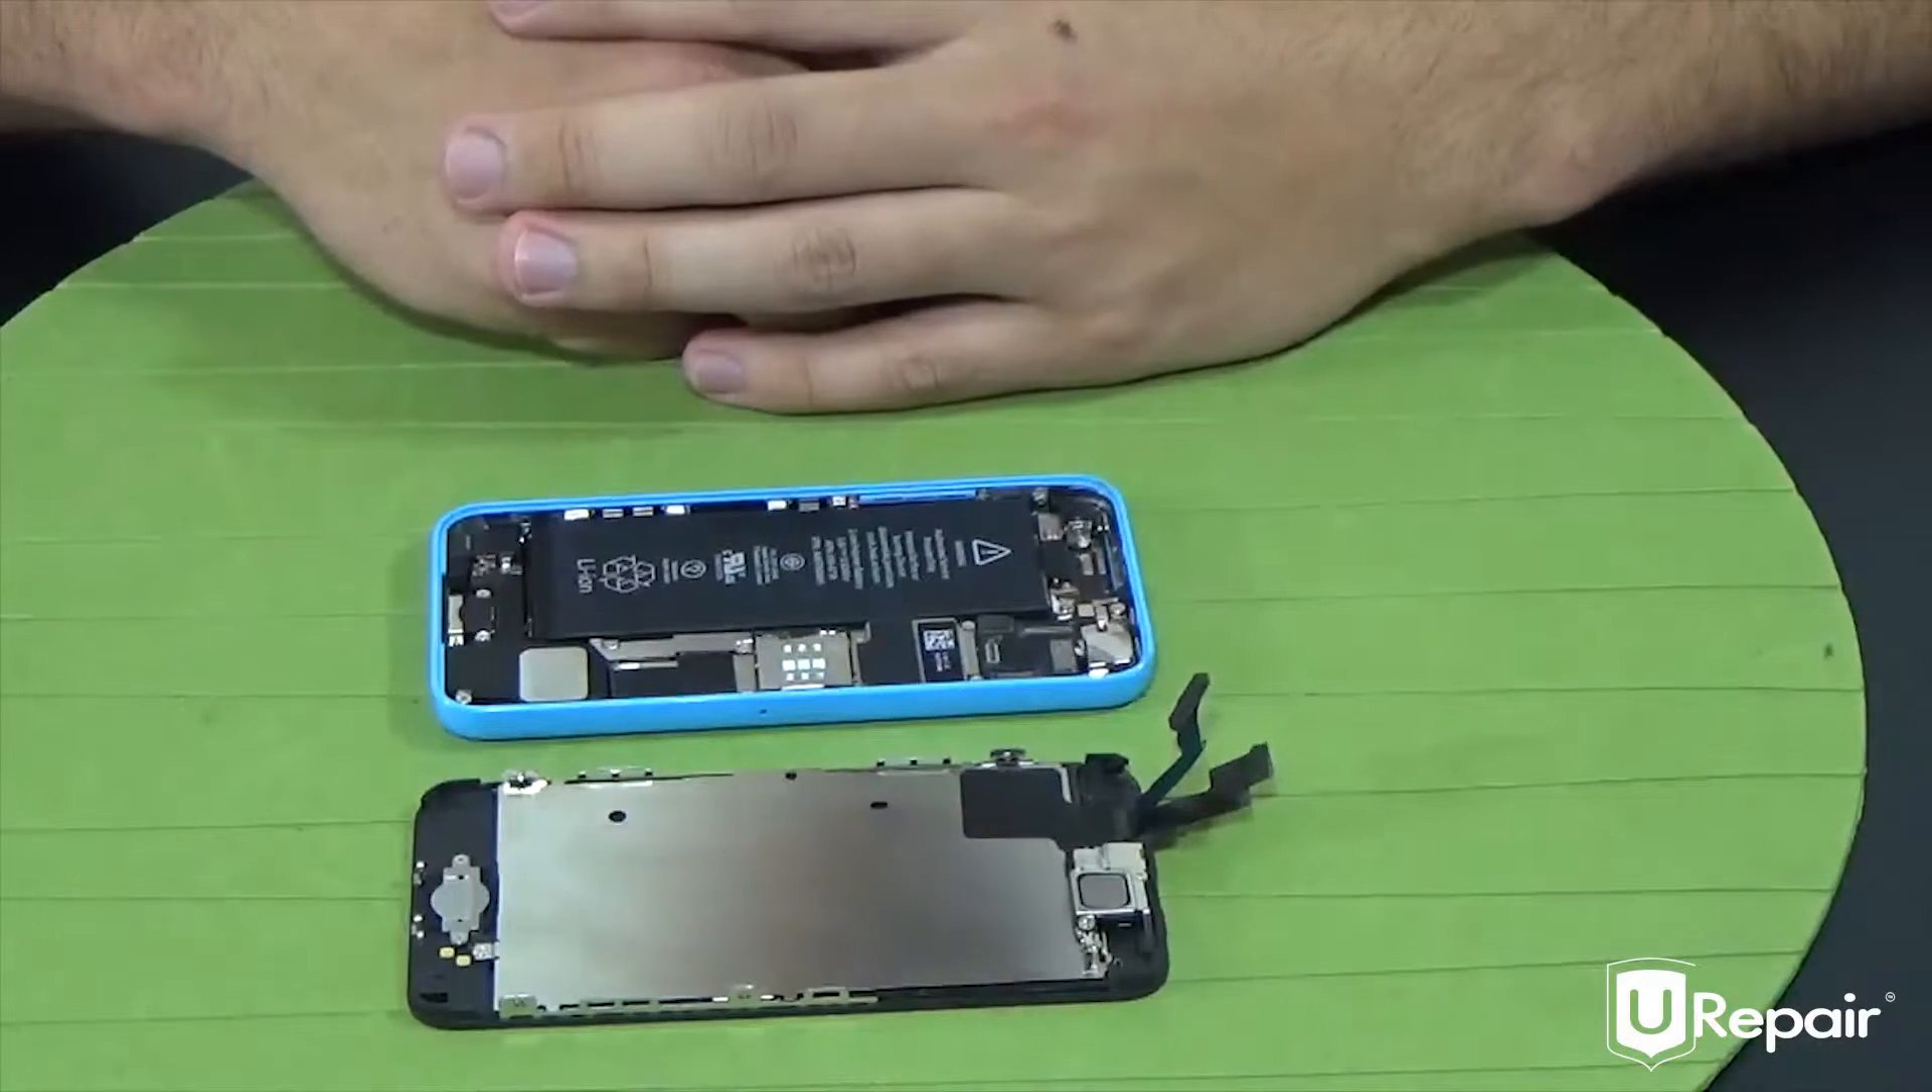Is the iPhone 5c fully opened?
Yes.